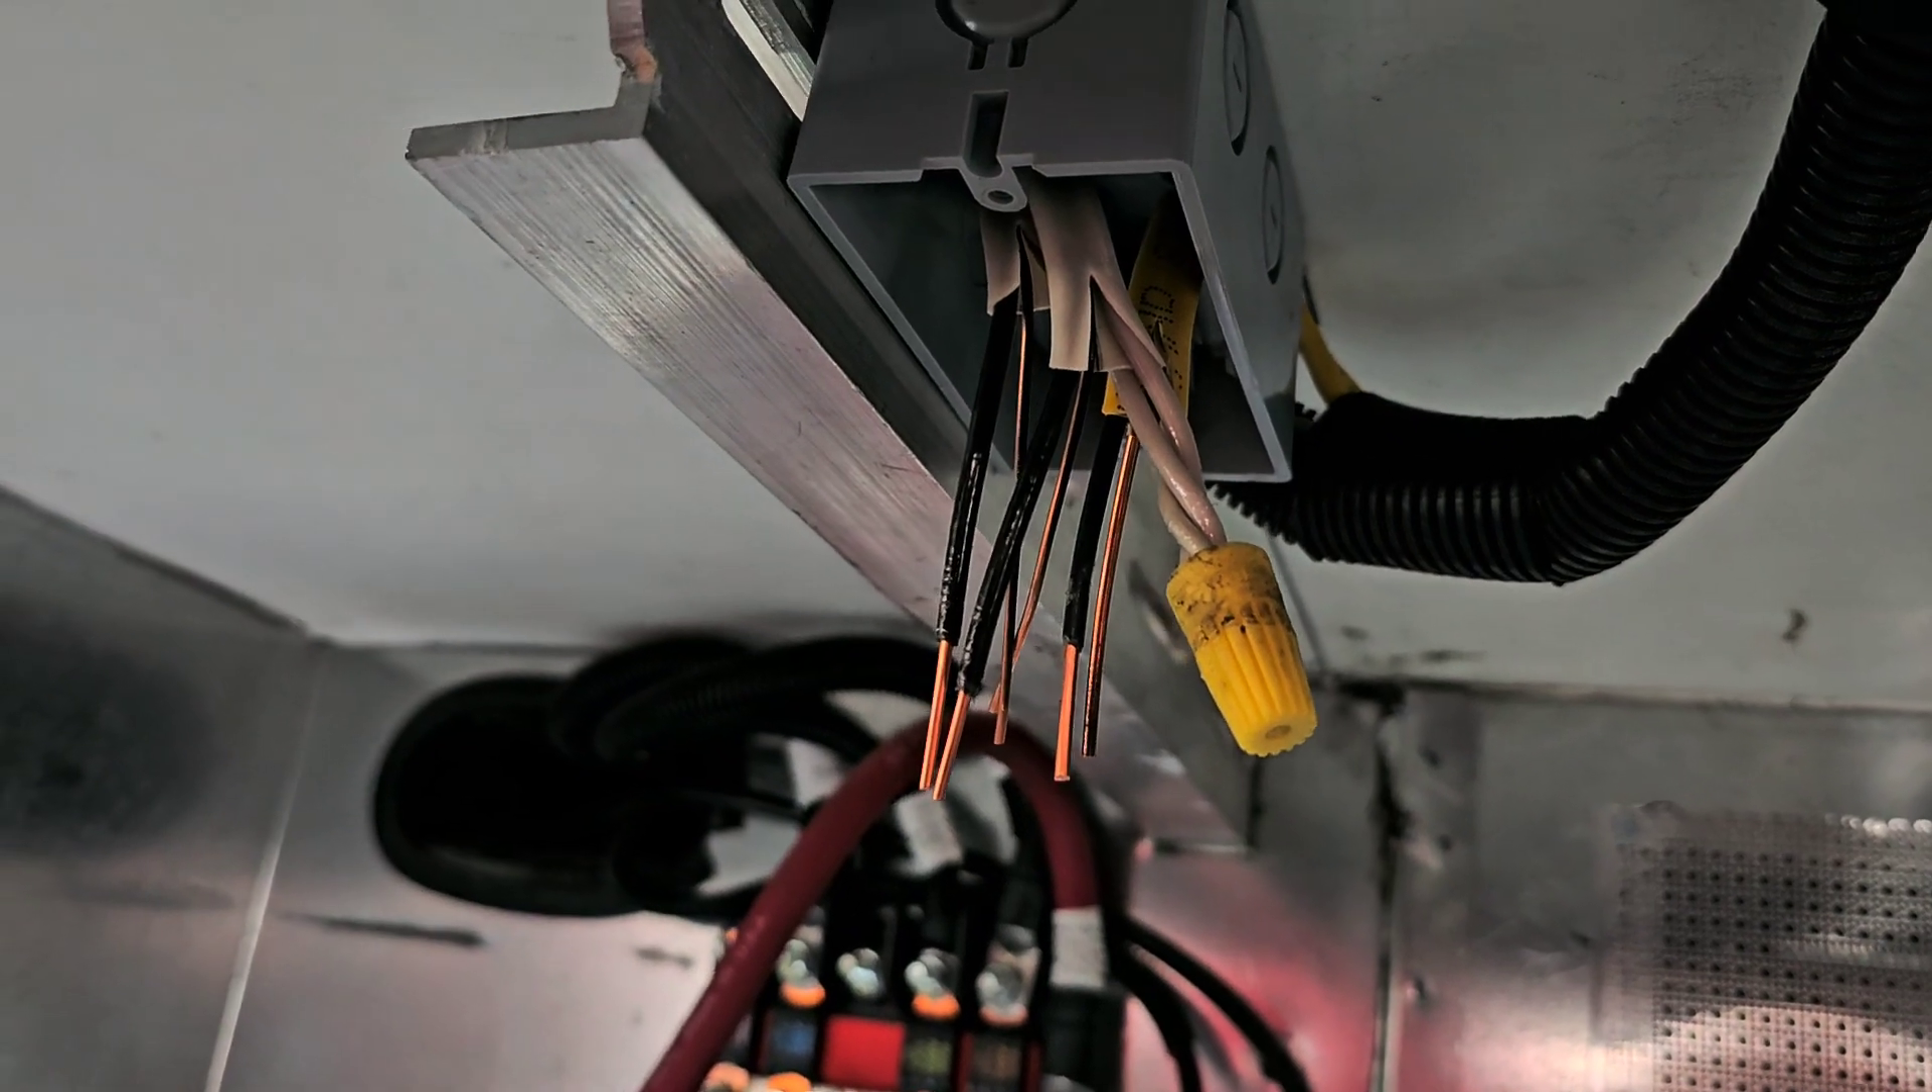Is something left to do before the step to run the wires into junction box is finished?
No.